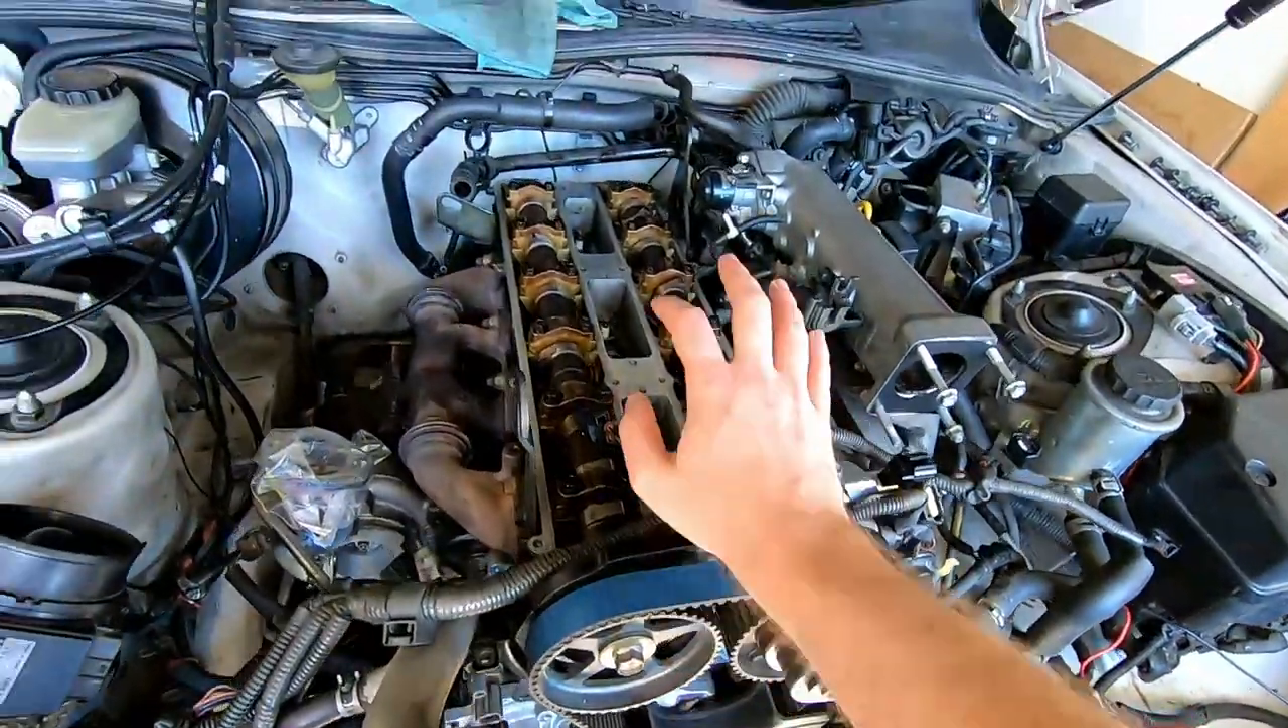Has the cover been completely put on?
No.